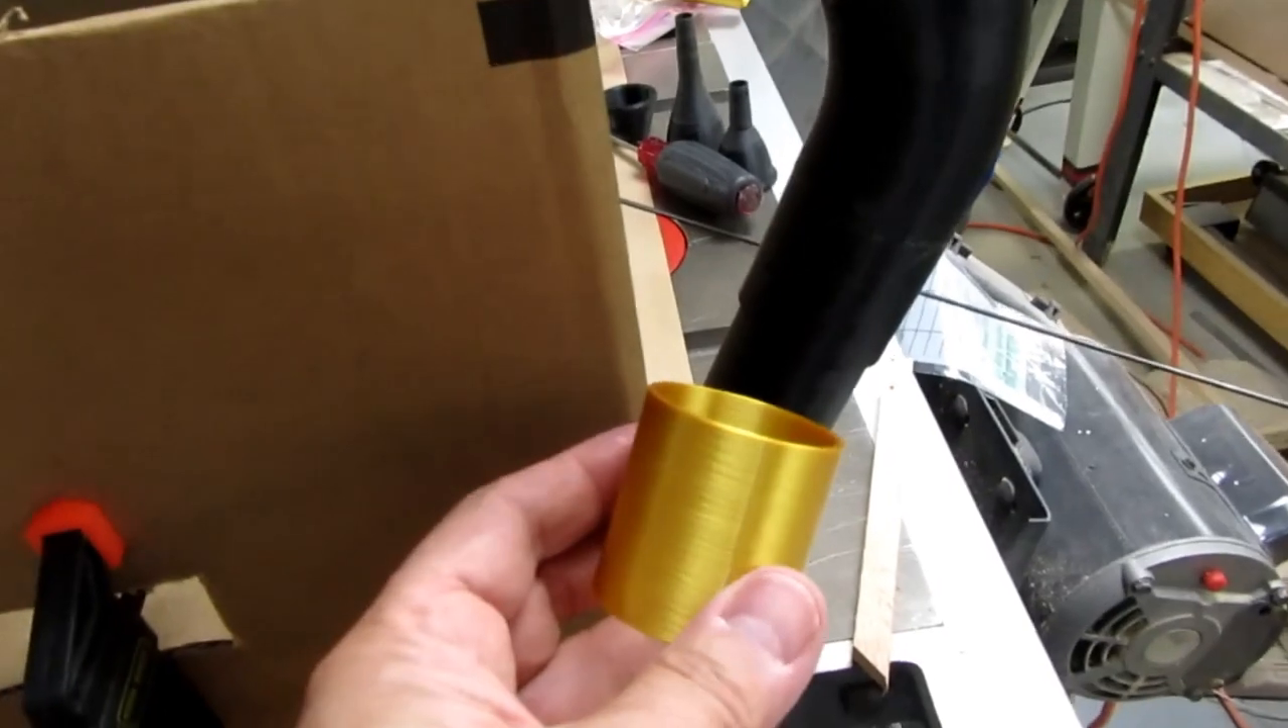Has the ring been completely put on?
No.